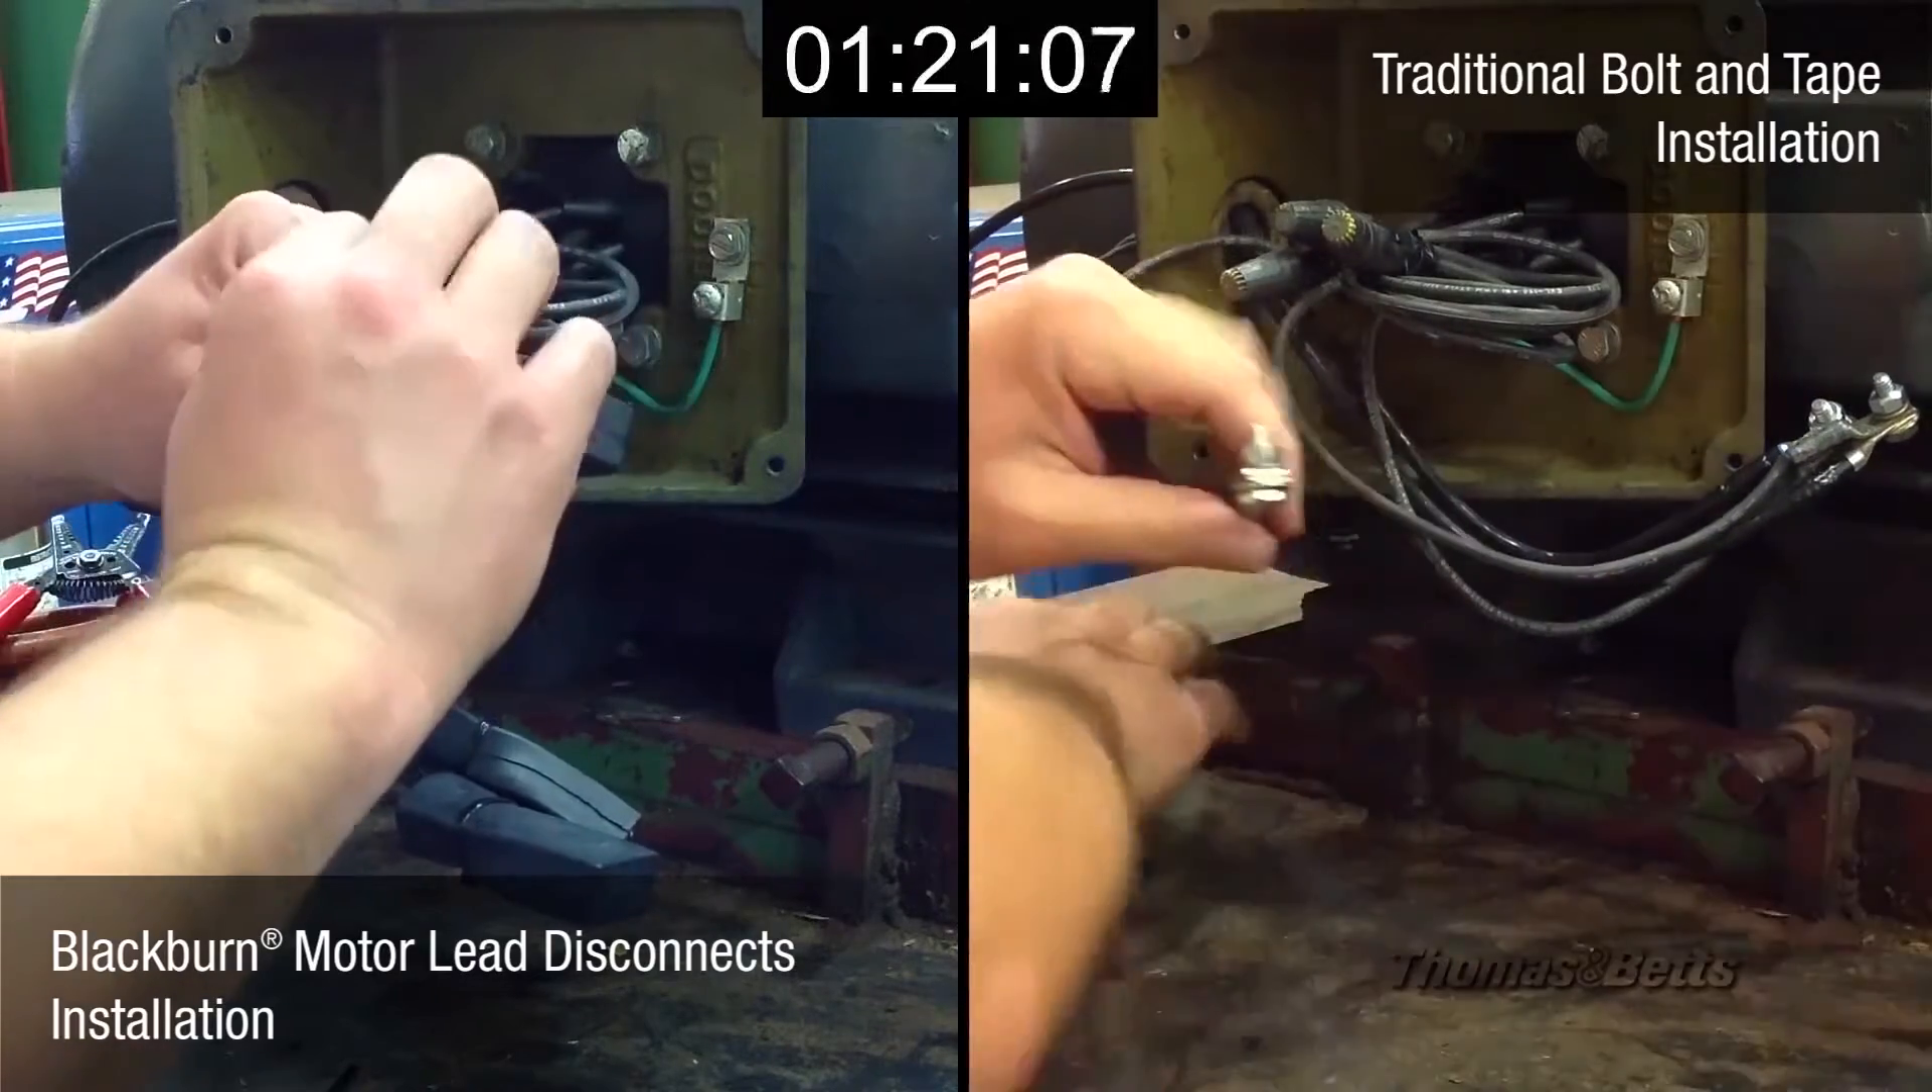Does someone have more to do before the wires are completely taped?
Yes.